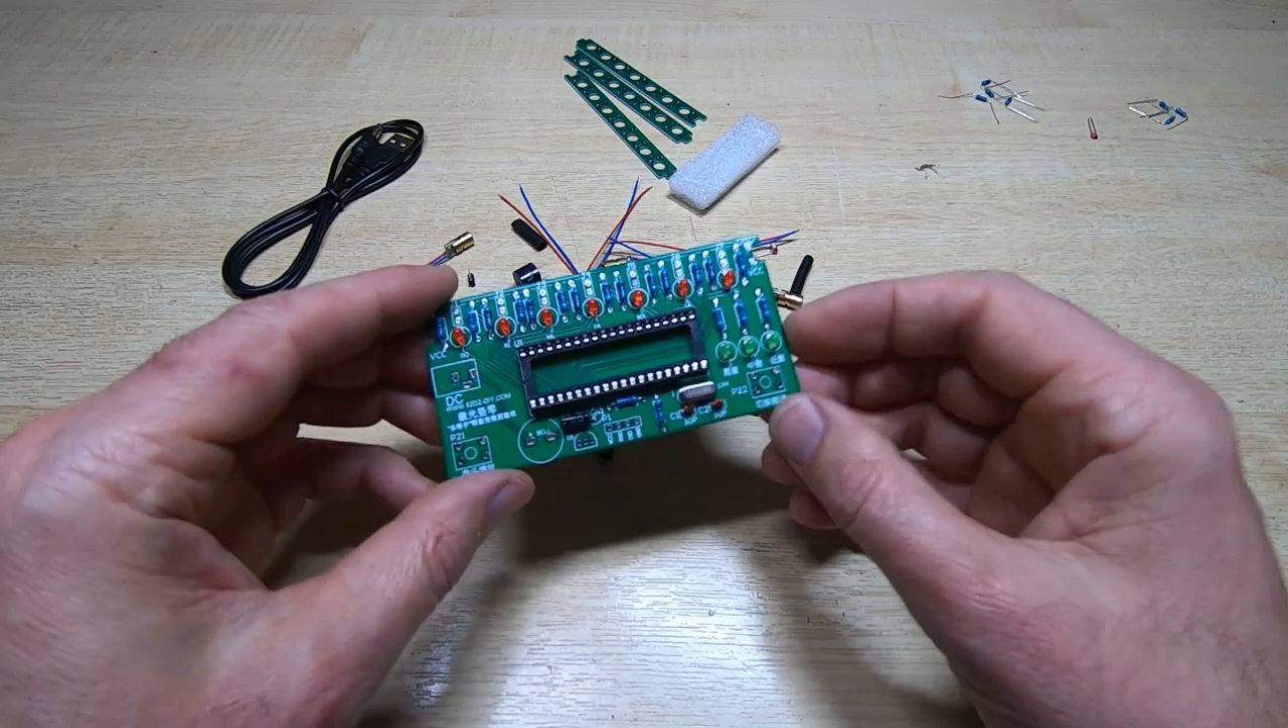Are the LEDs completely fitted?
Yes.